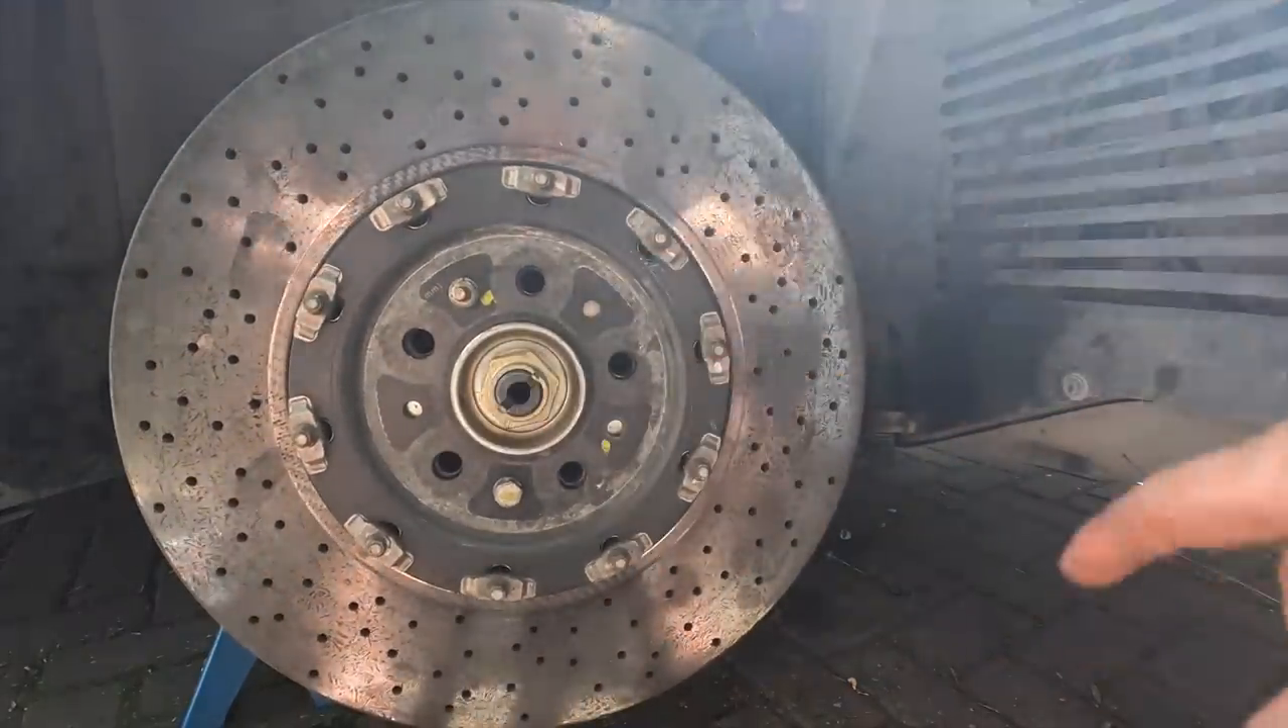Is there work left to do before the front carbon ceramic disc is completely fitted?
No.